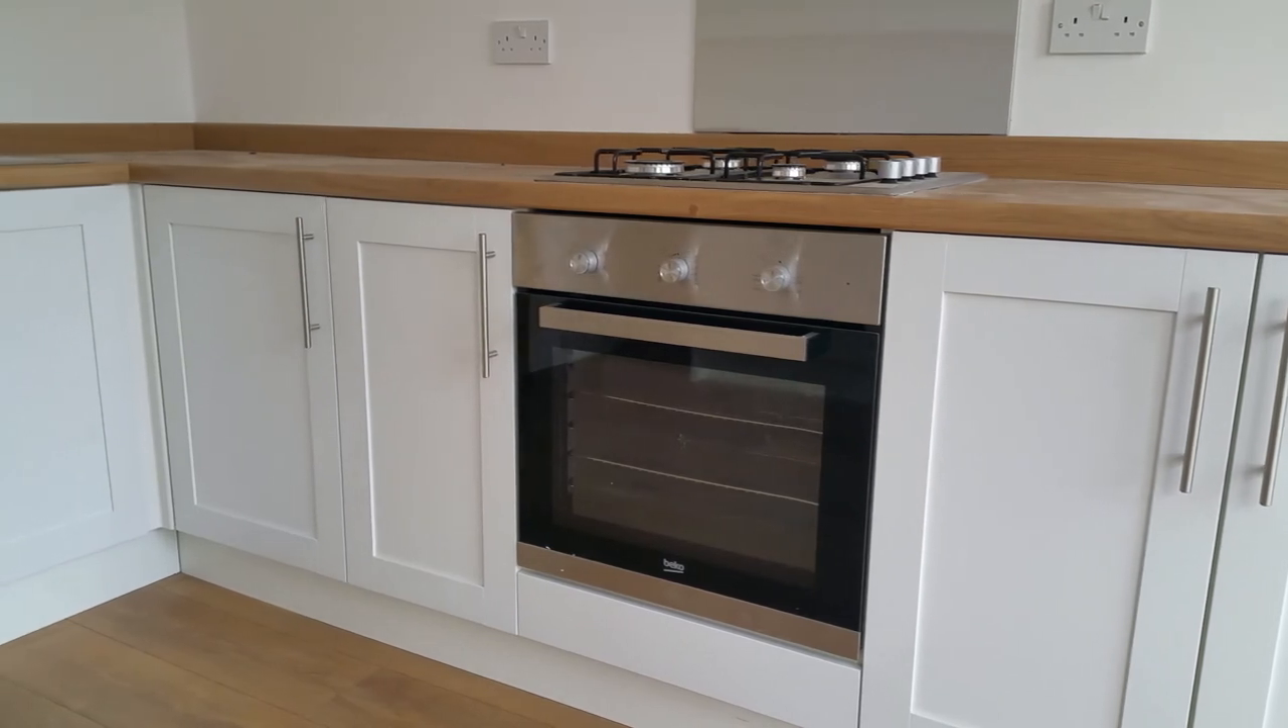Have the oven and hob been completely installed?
Yes.